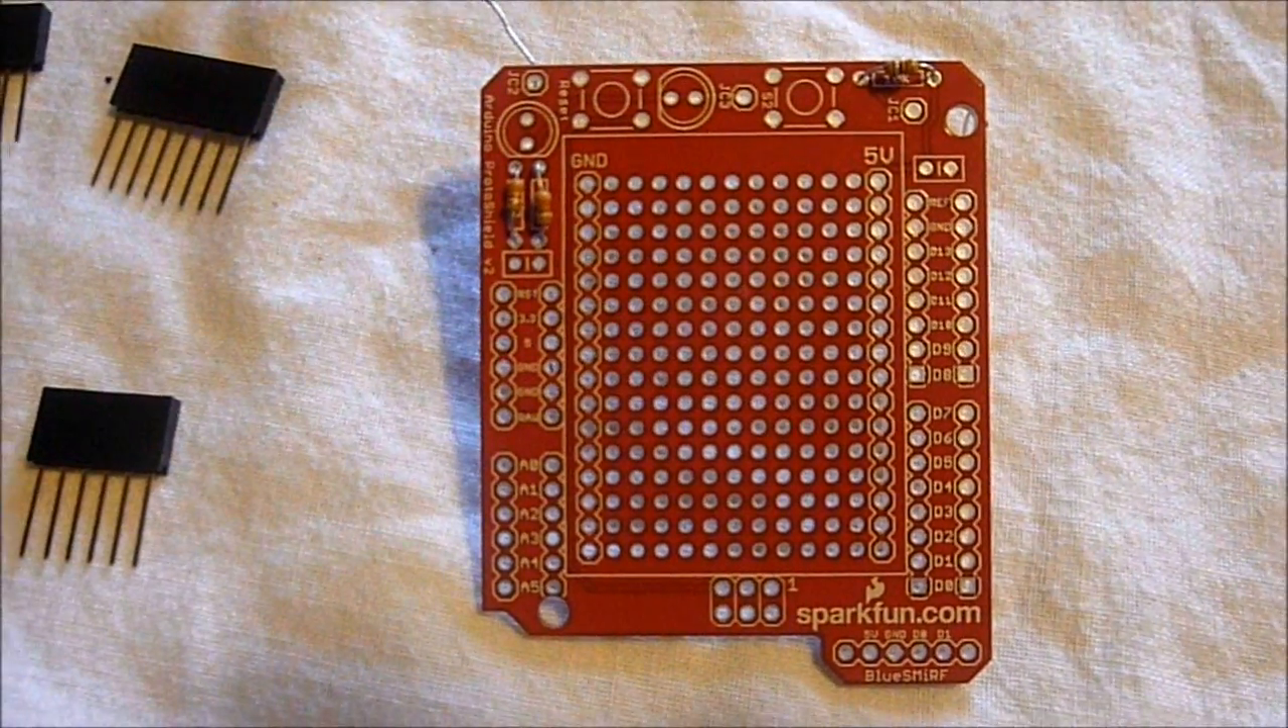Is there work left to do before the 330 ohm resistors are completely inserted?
No.